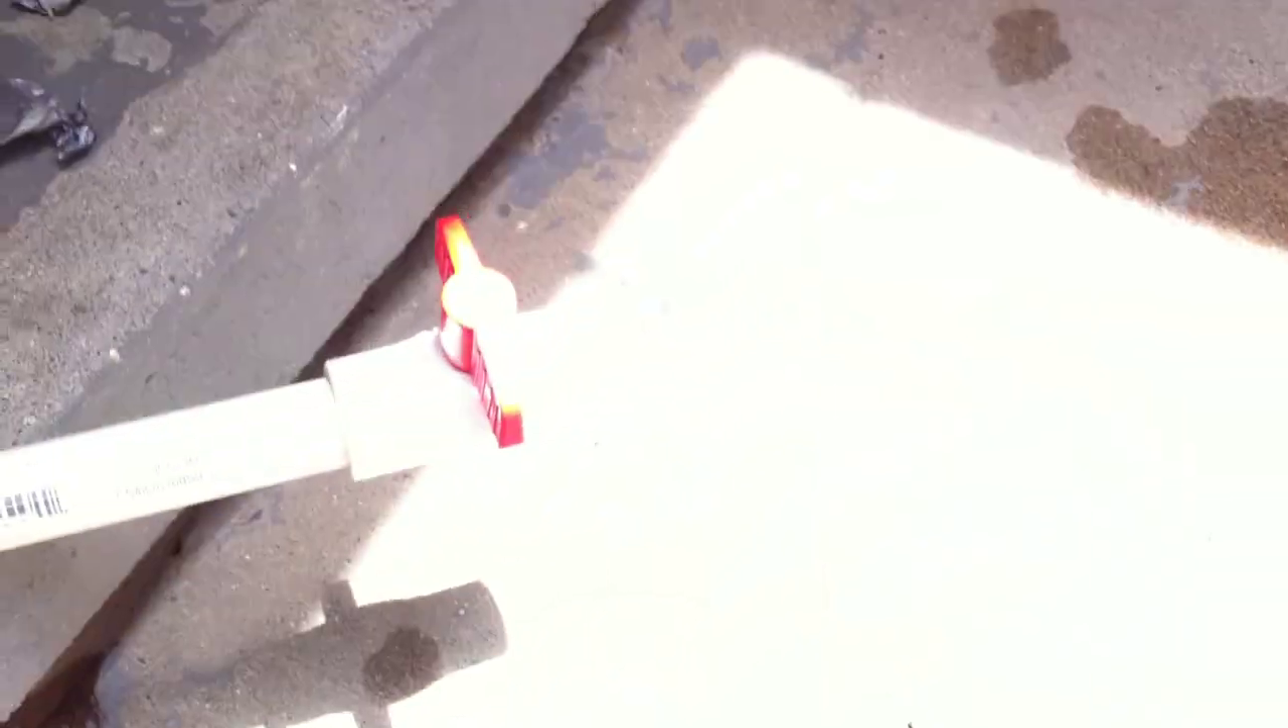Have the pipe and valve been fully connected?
Yes.